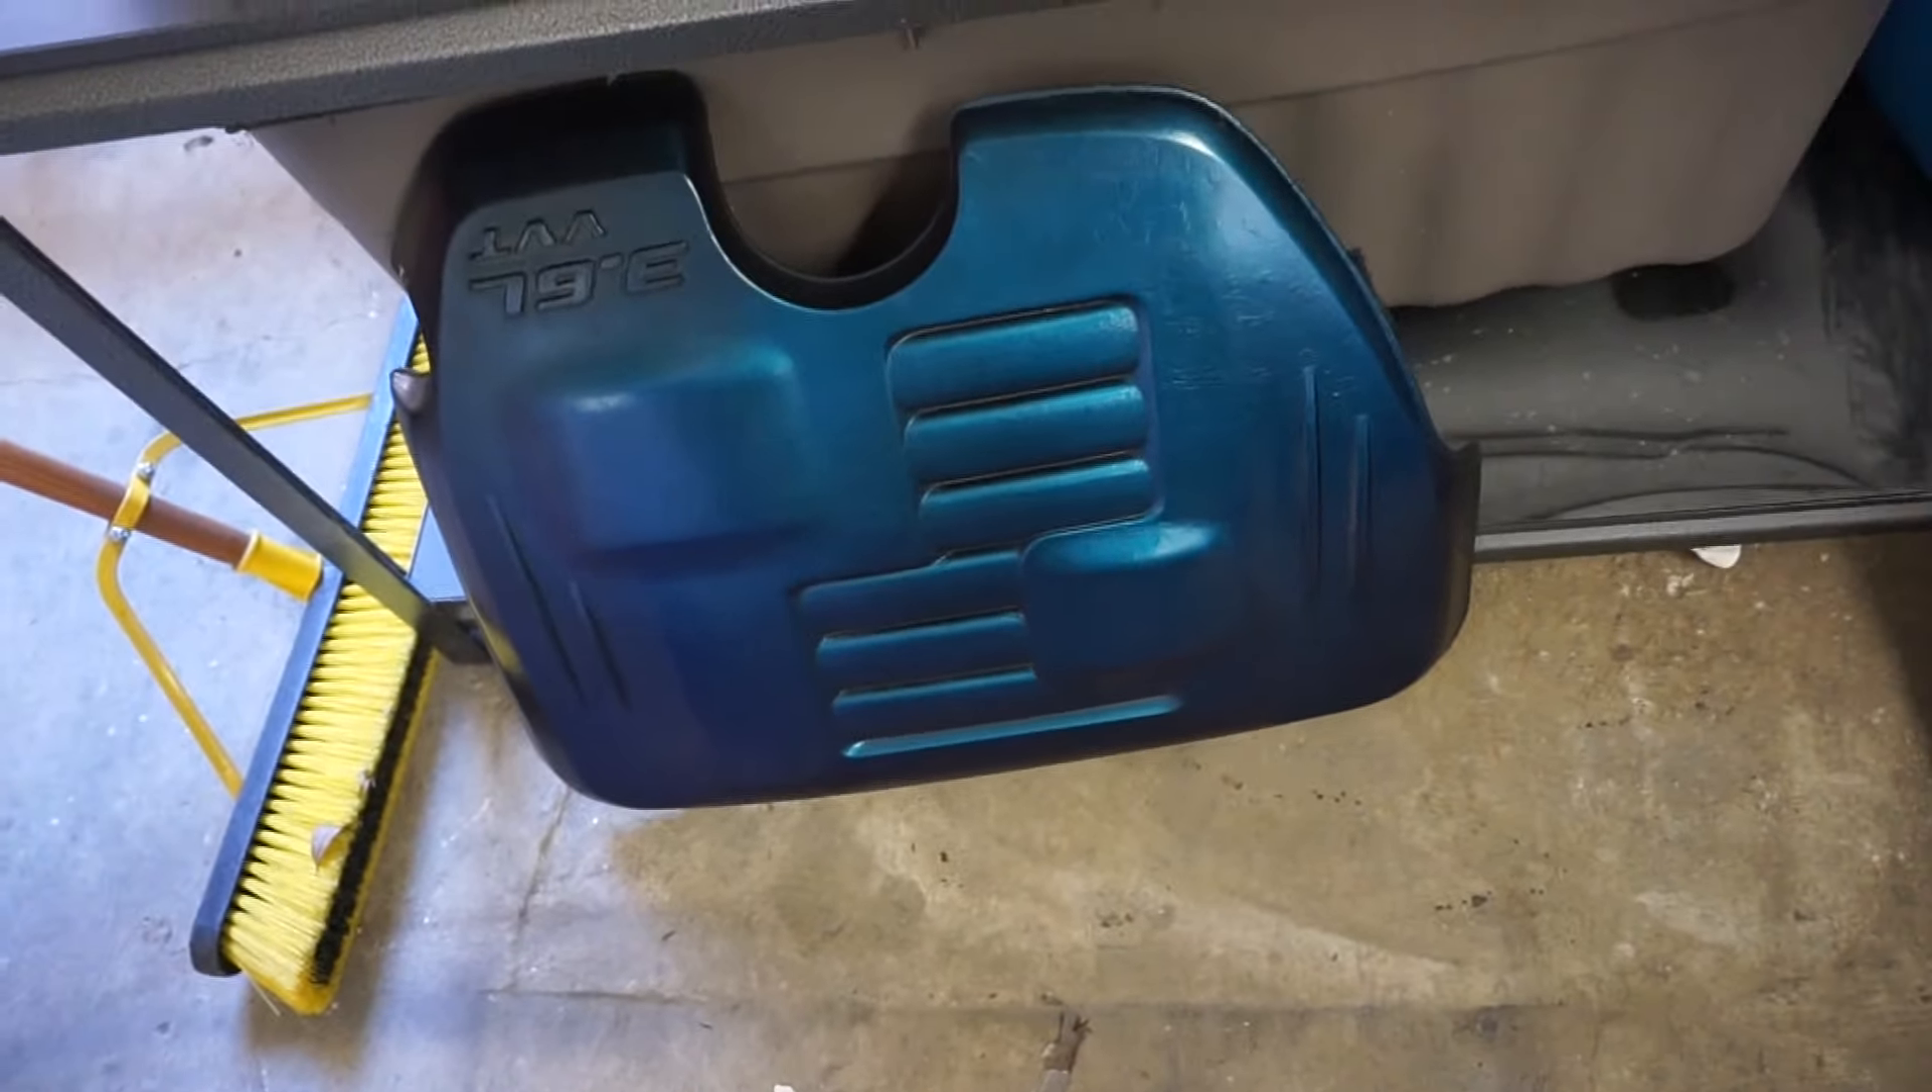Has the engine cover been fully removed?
Yes.